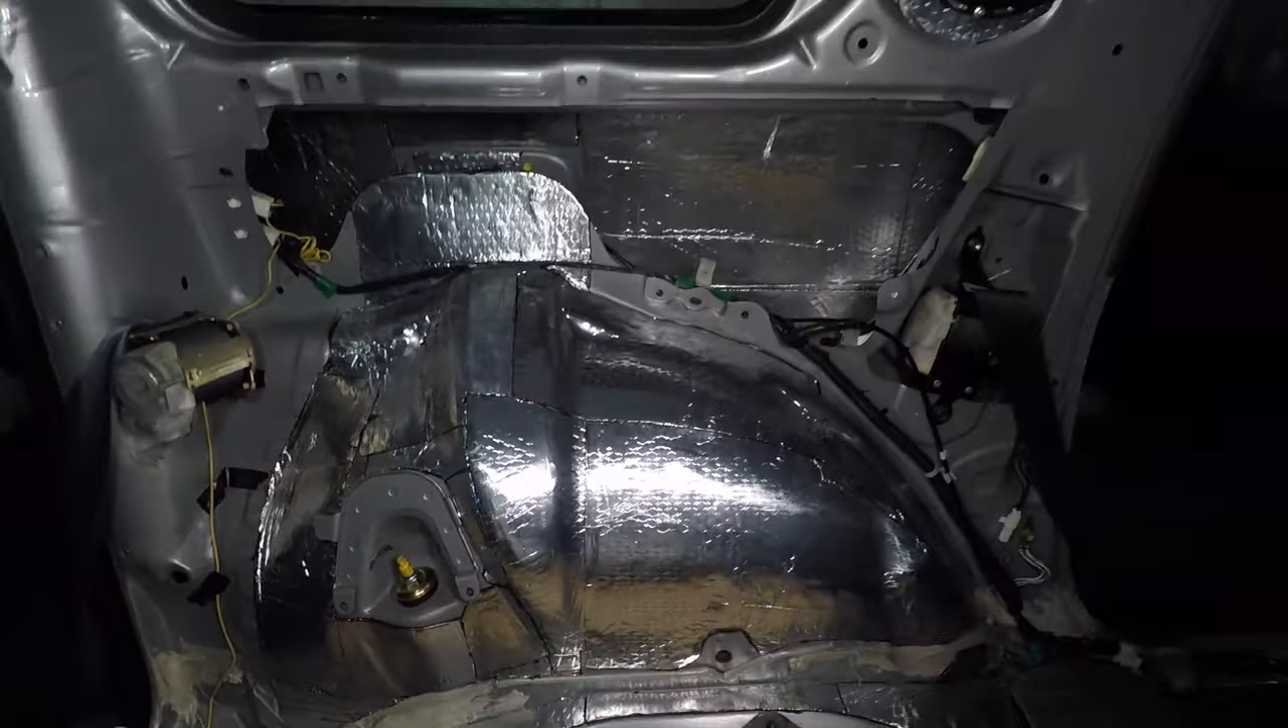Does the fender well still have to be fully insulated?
No.